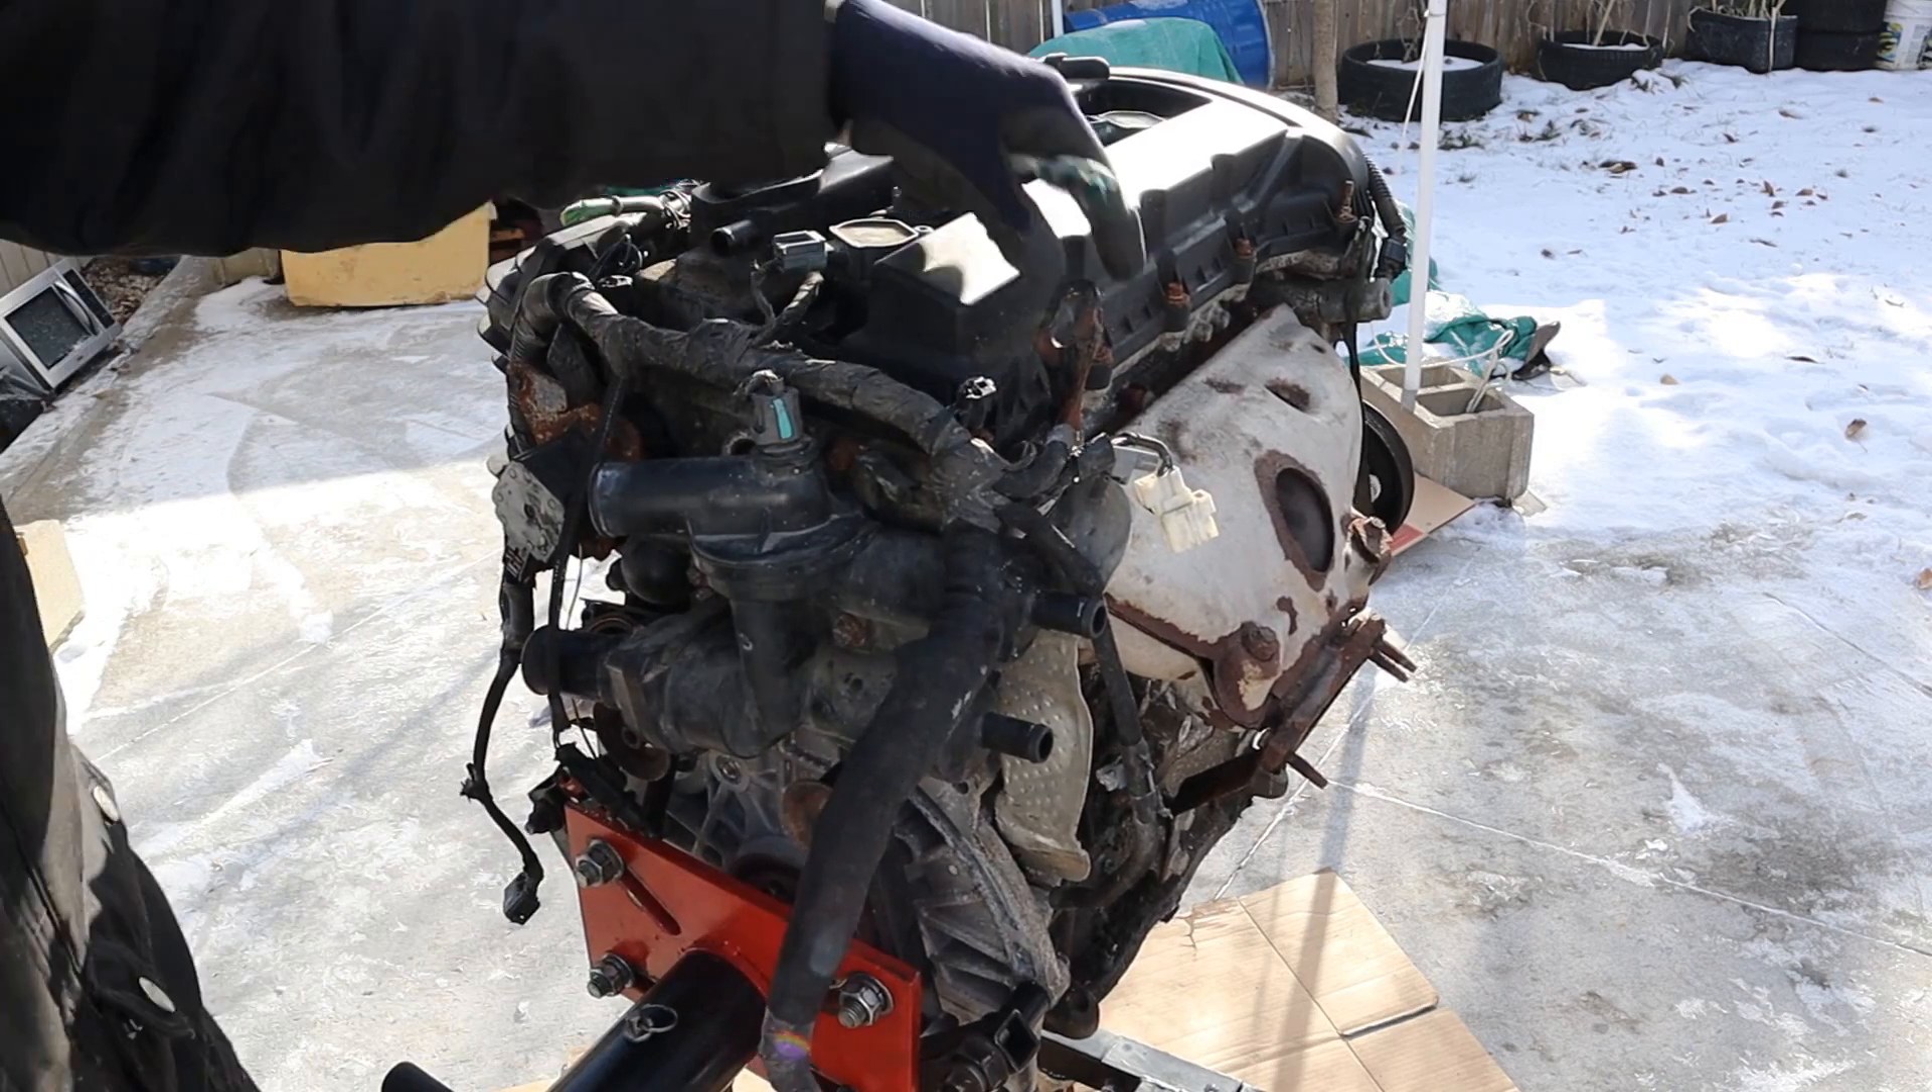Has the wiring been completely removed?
No.